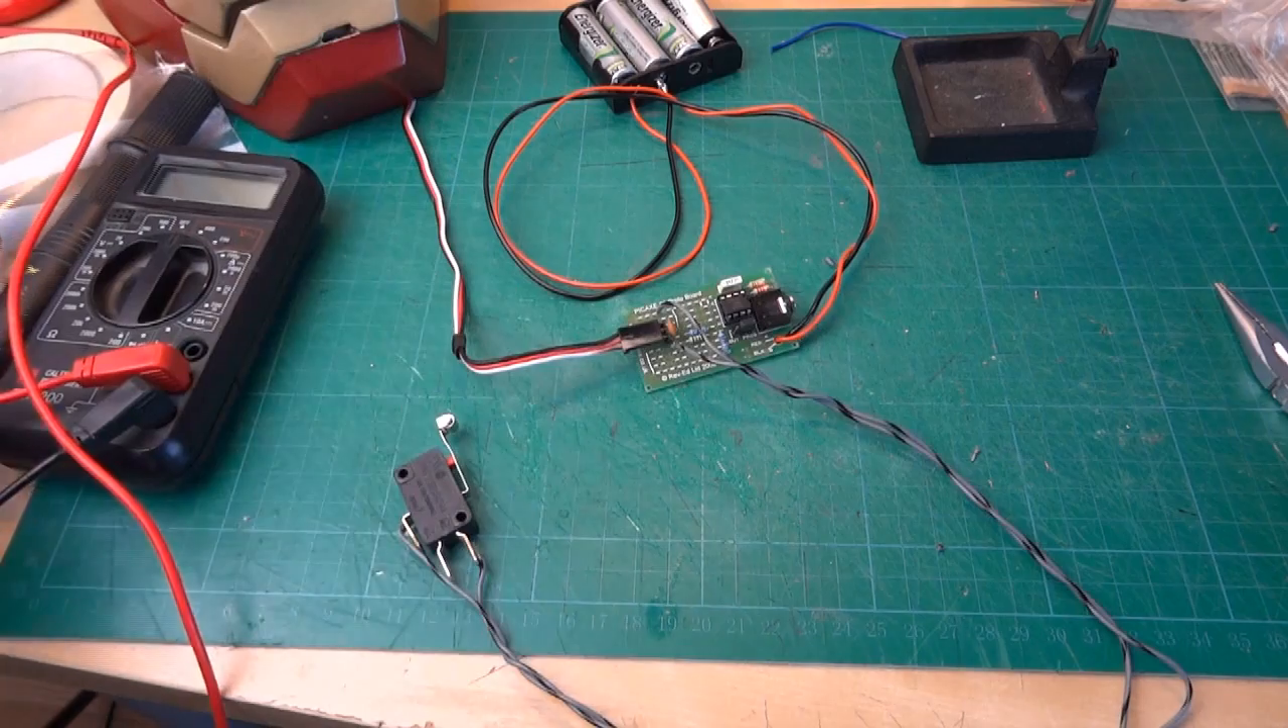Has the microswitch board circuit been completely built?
Yes.